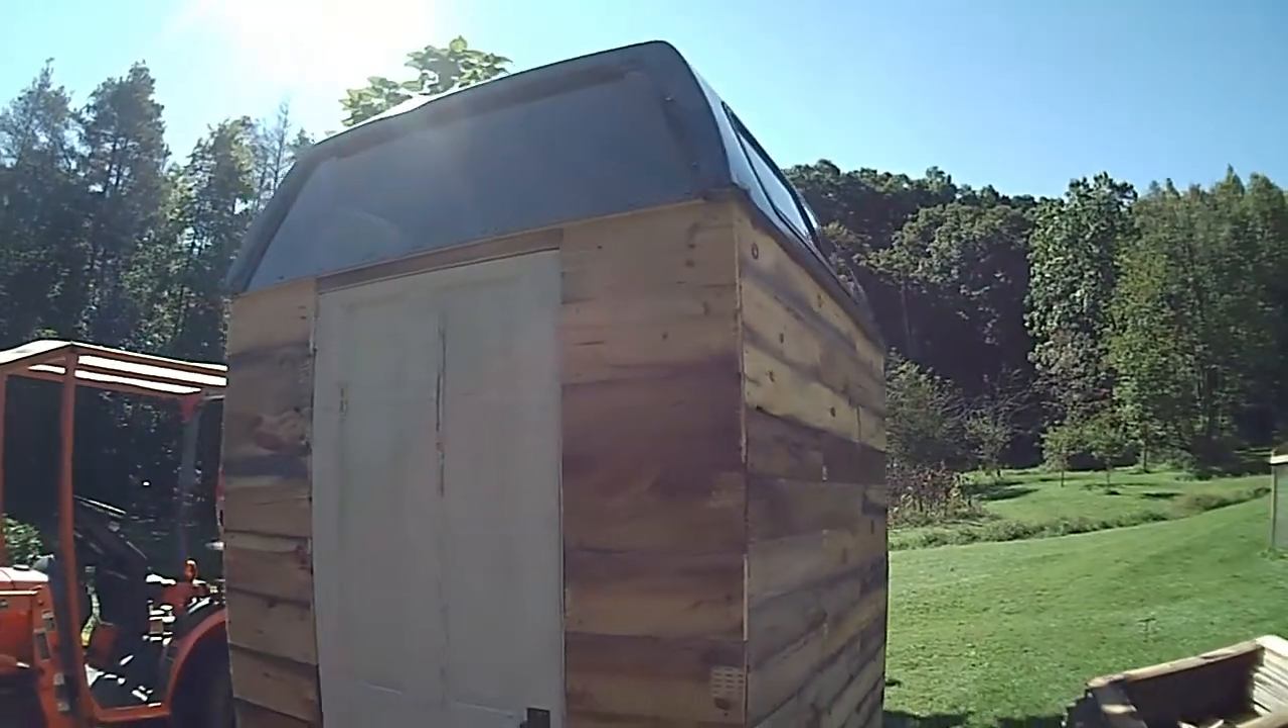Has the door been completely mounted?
Yes.